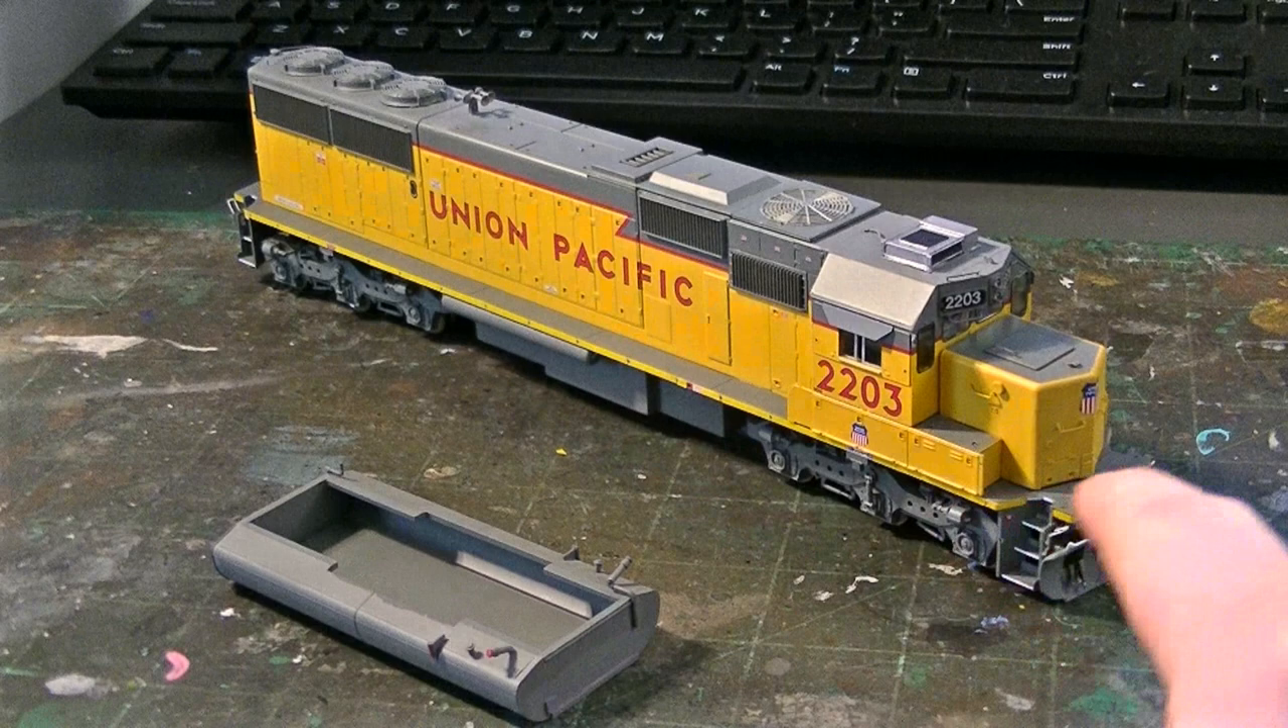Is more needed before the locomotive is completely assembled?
Yes.